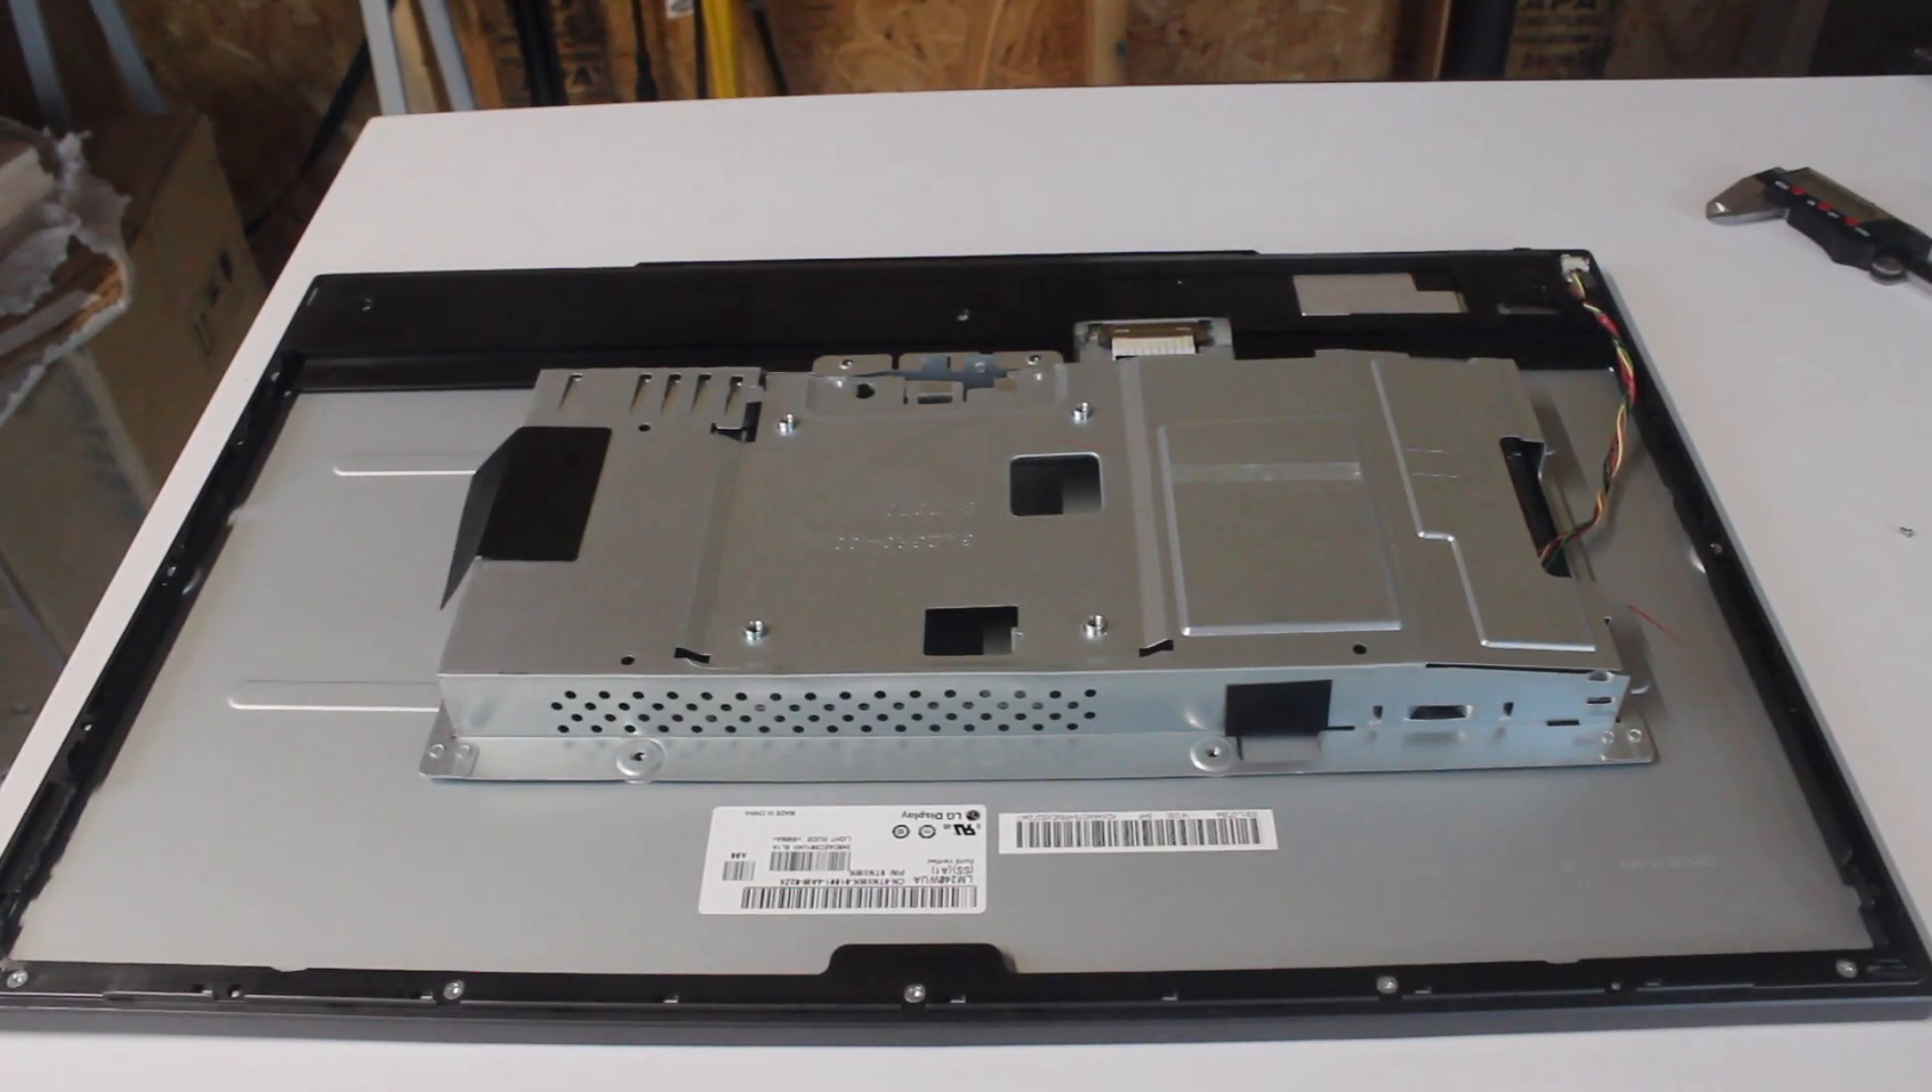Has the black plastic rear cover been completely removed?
Yes.